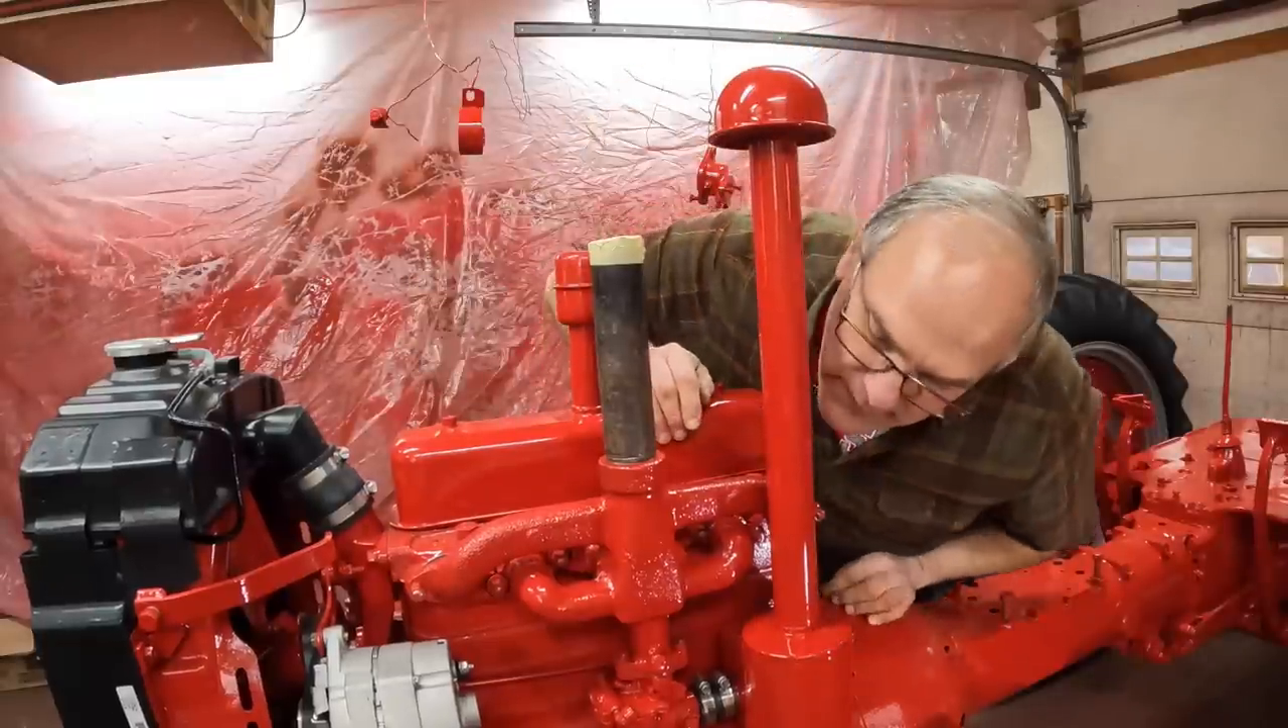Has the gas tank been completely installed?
No.